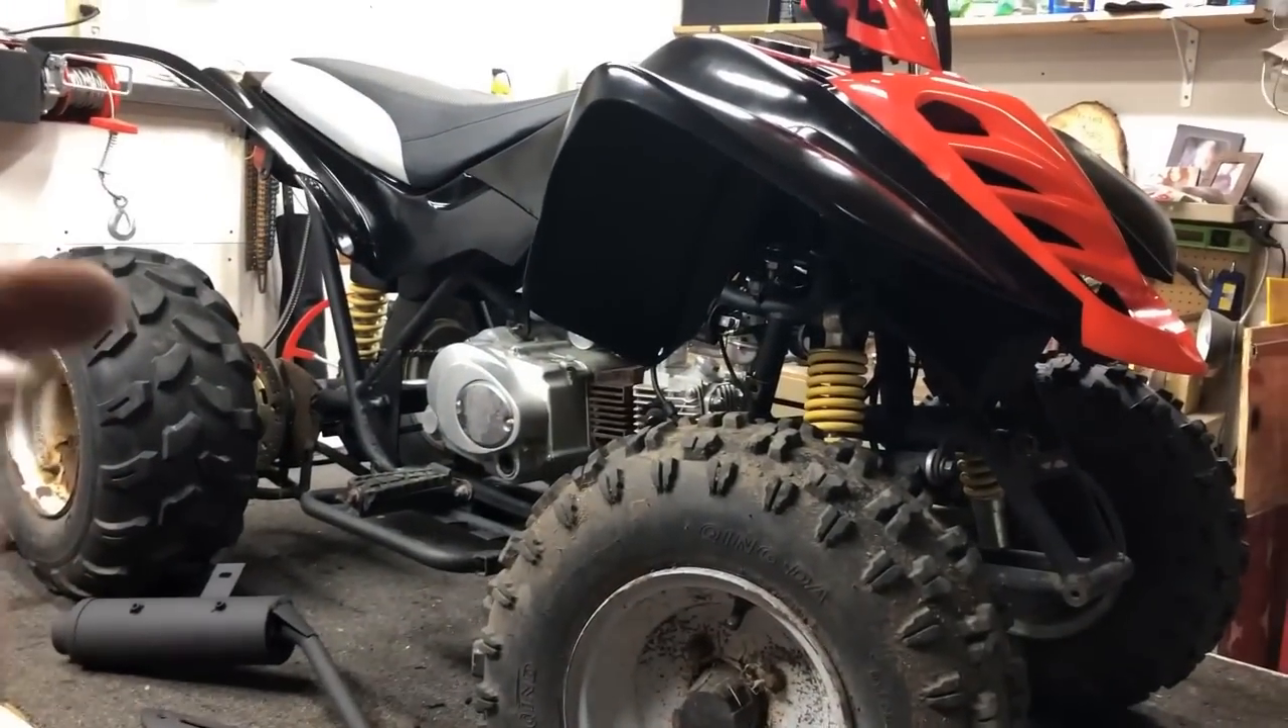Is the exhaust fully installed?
No.